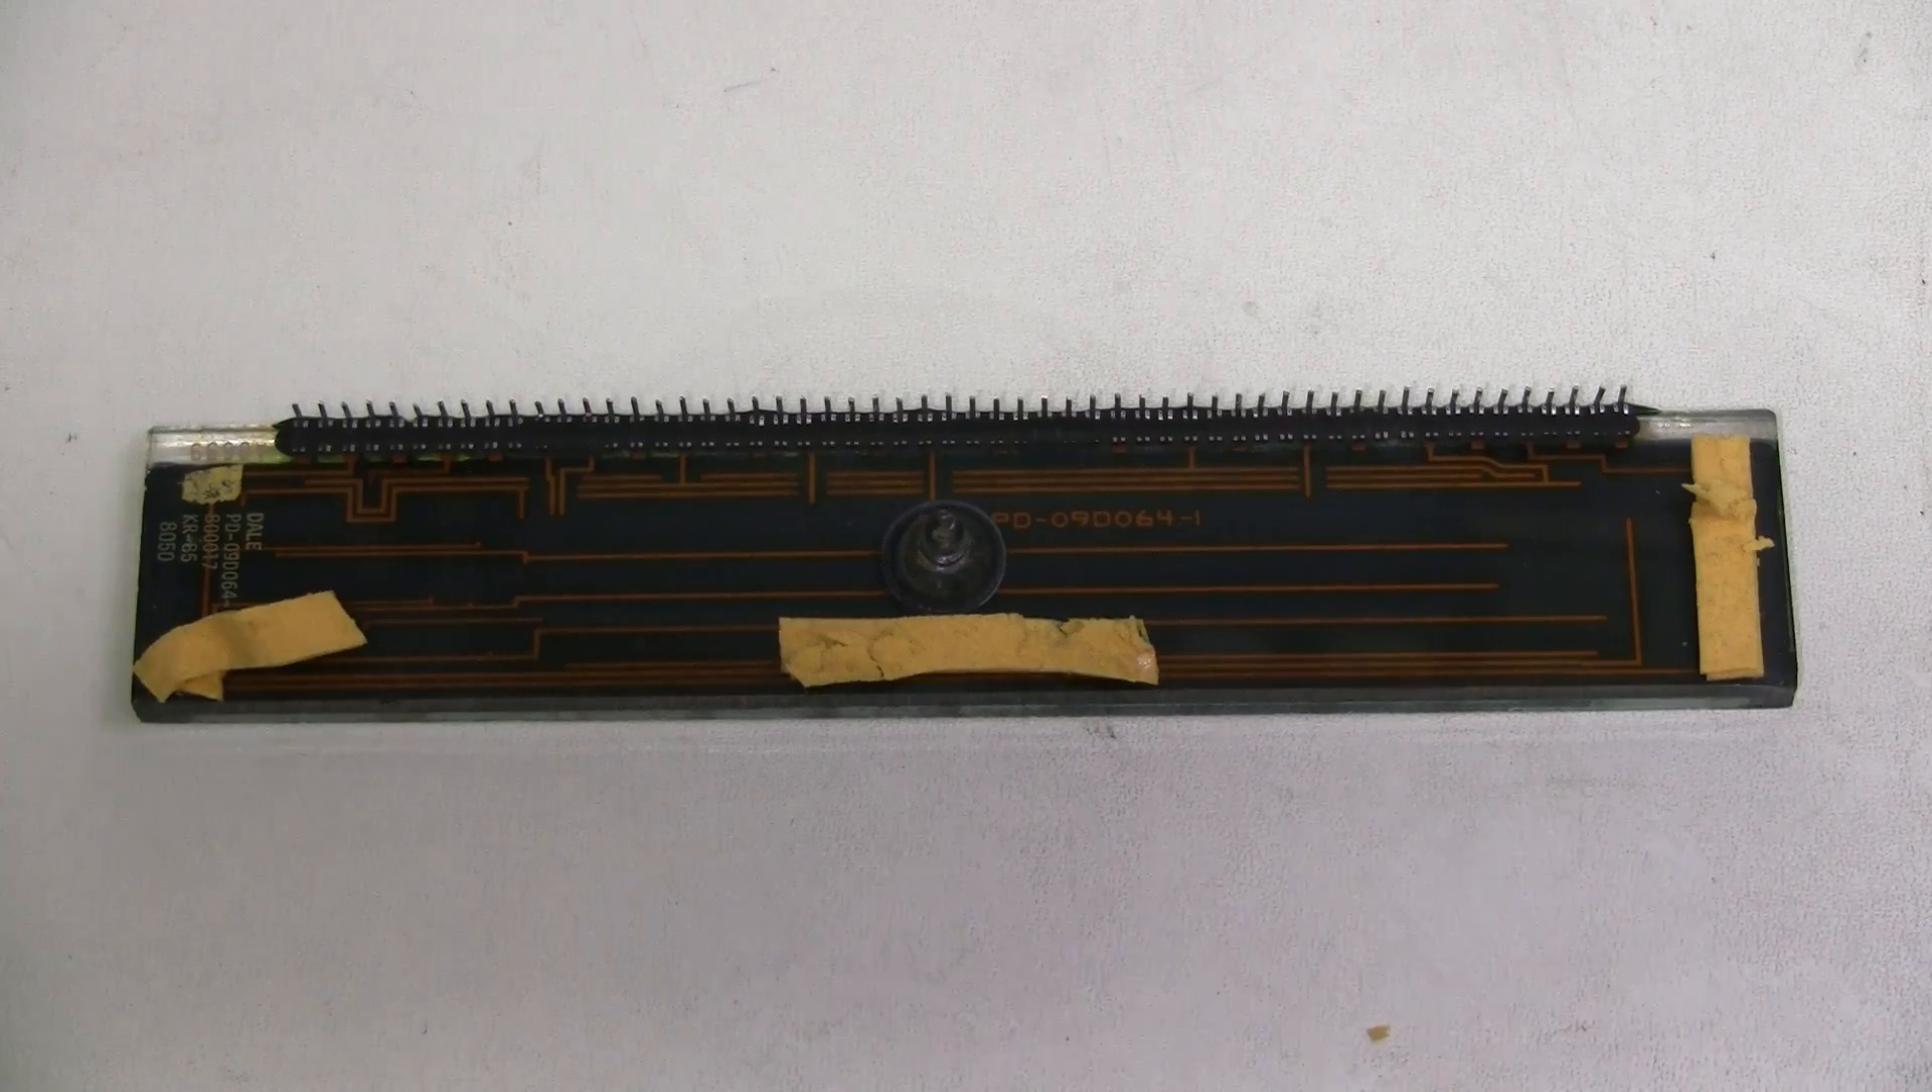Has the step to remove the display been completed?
Yes.